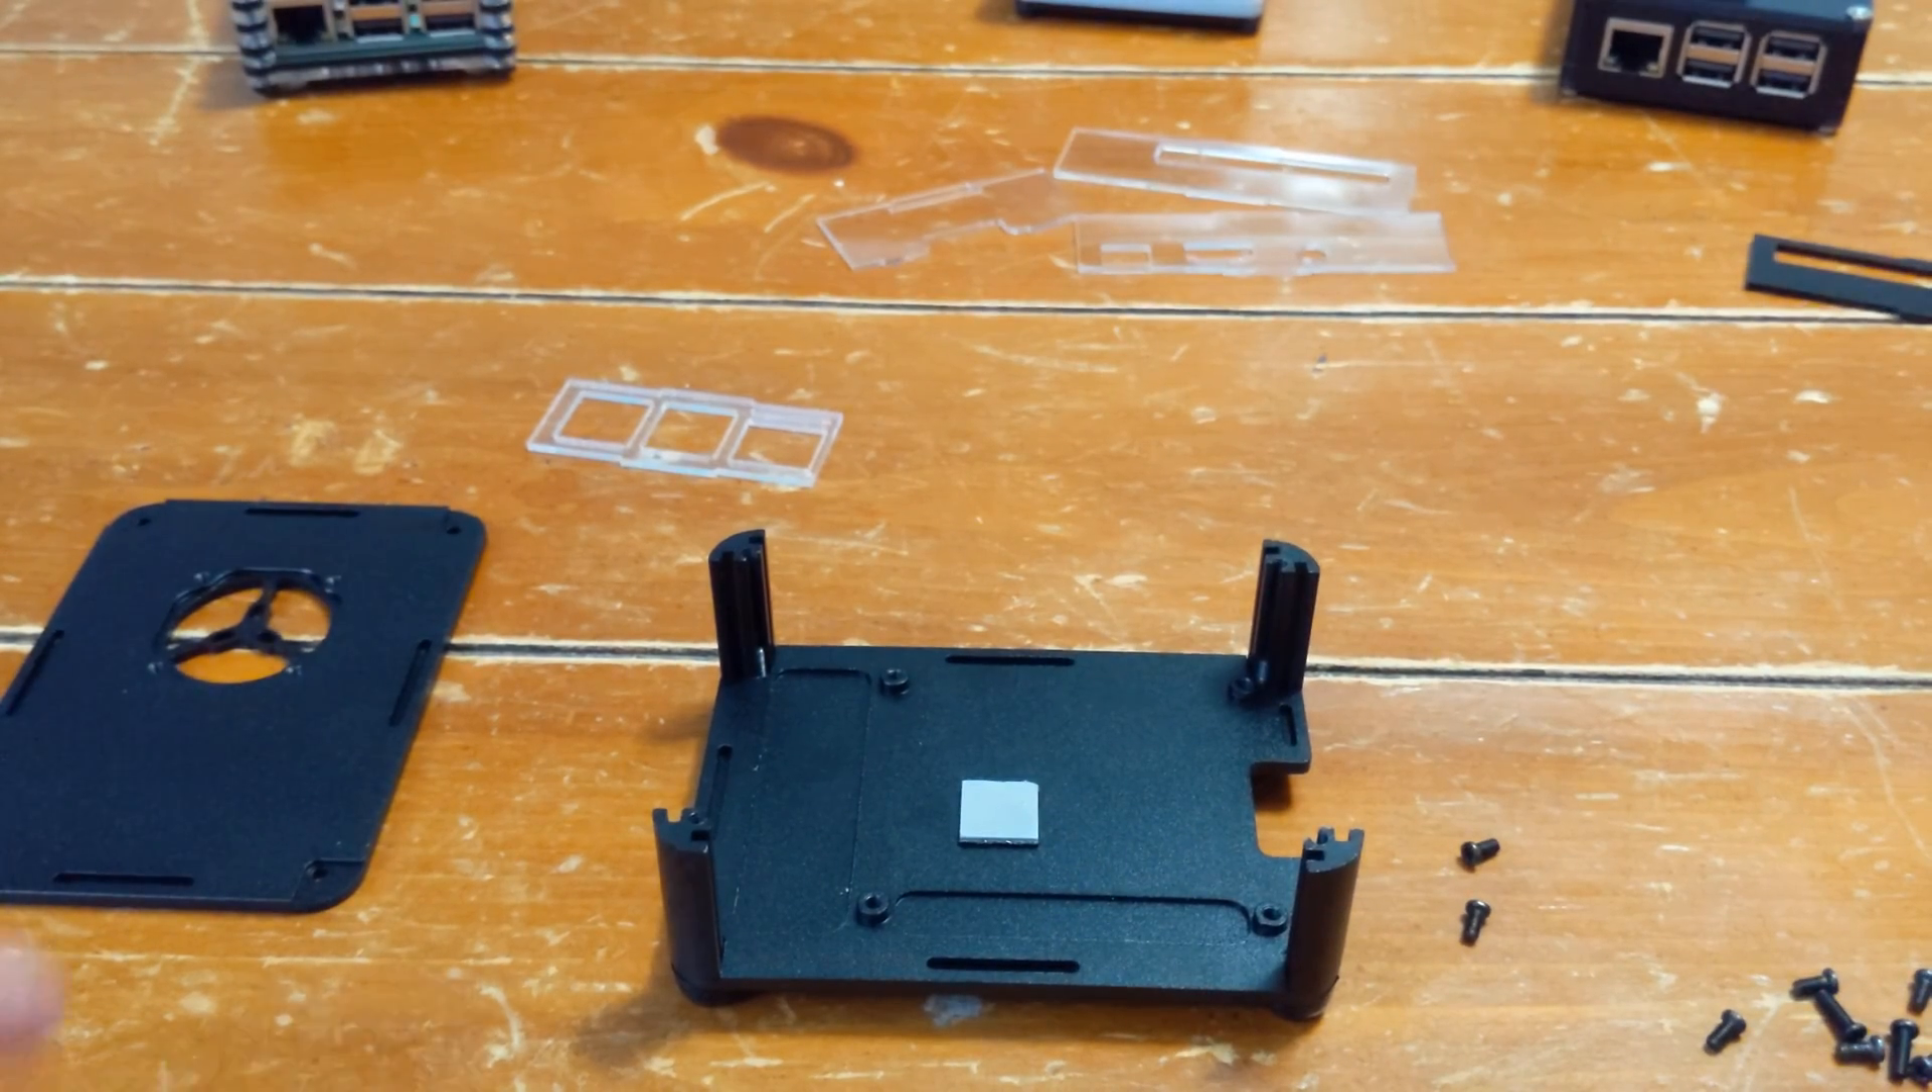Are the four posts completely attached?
Yes.